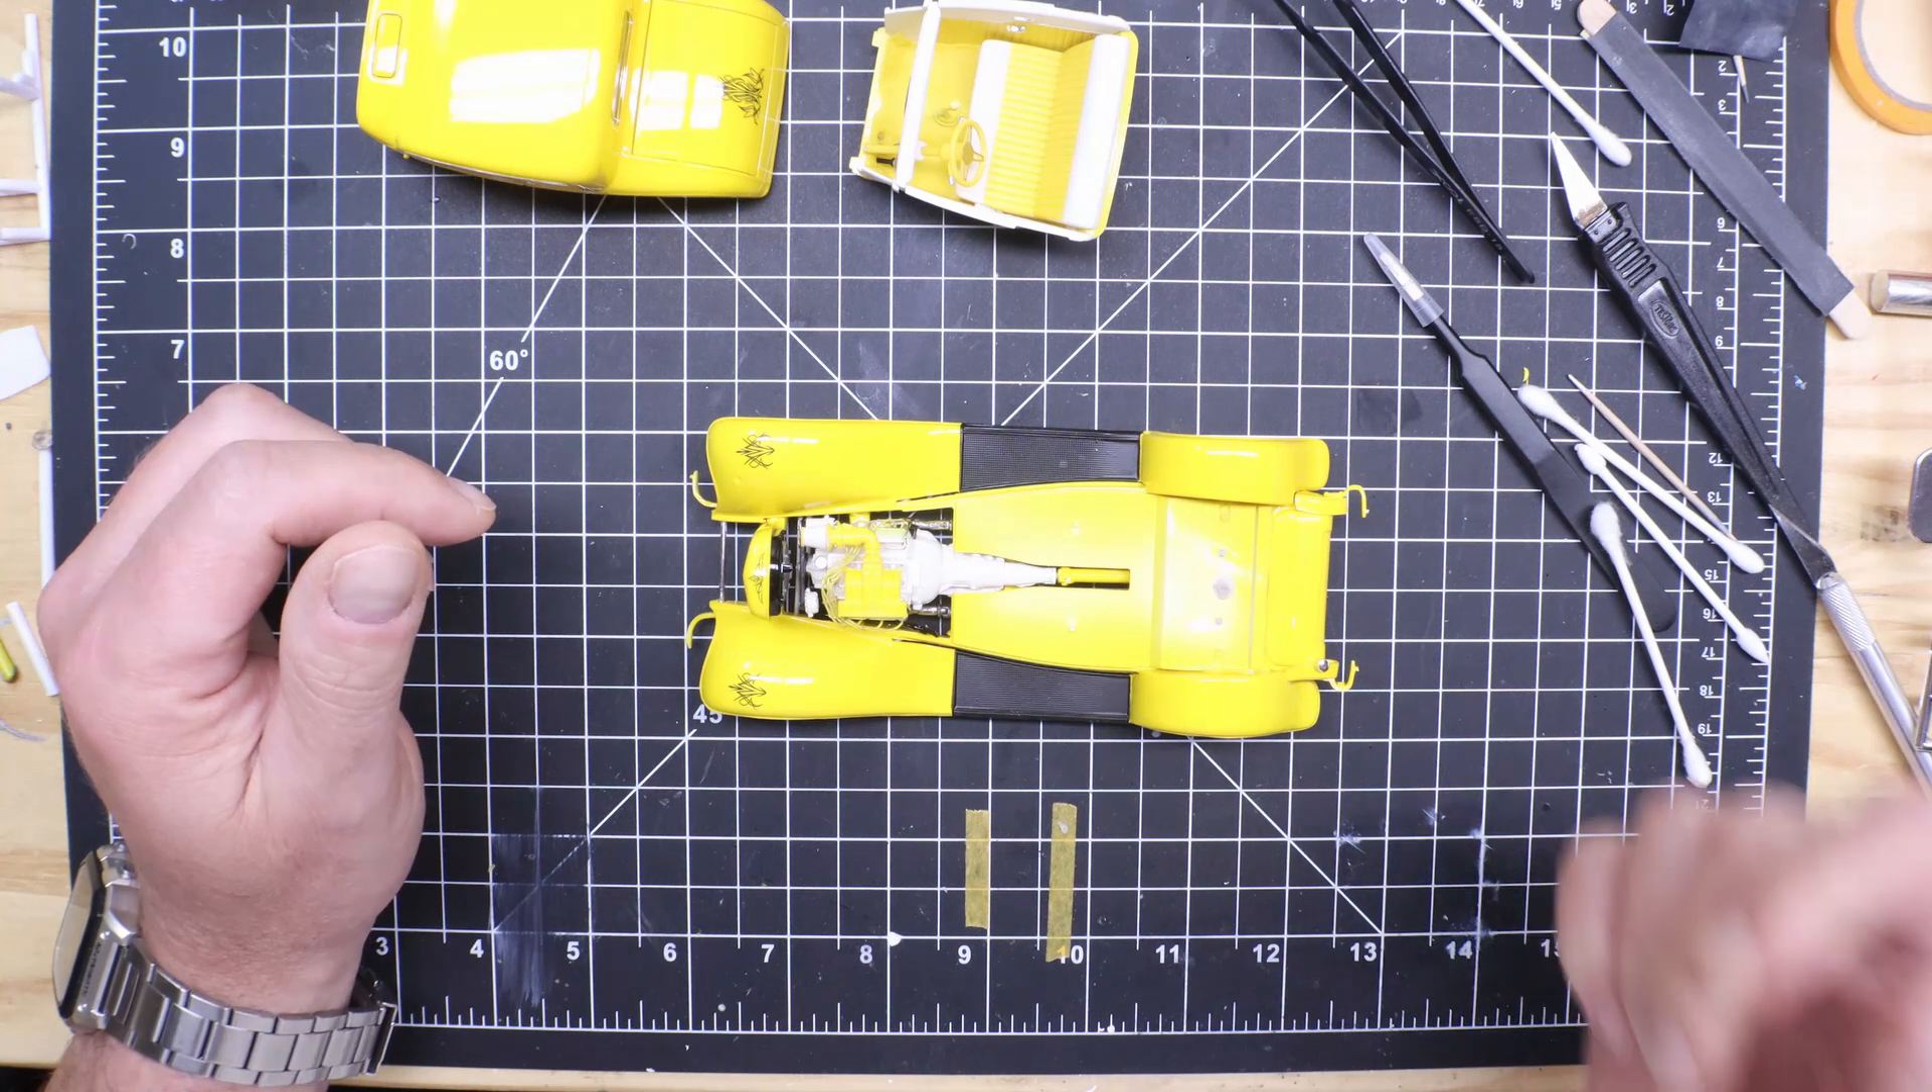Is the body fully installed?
No.